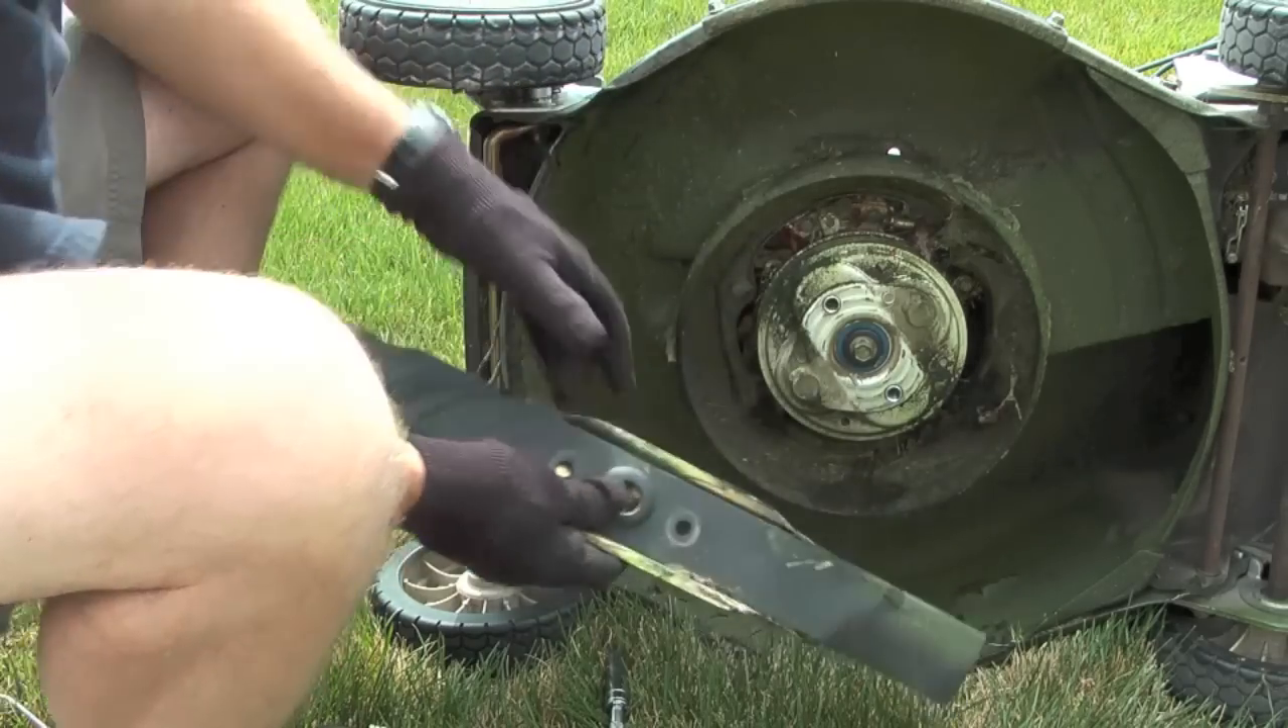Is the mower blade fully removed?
Yes.